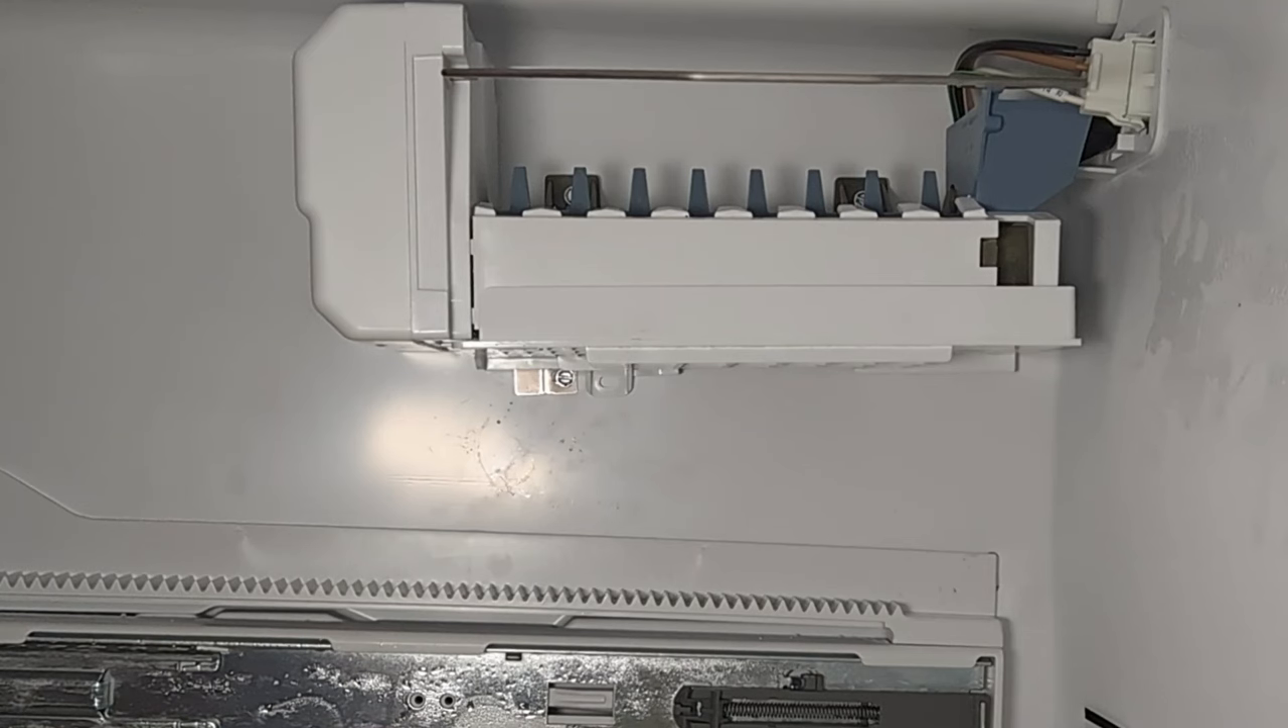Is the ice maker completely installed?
Yes.